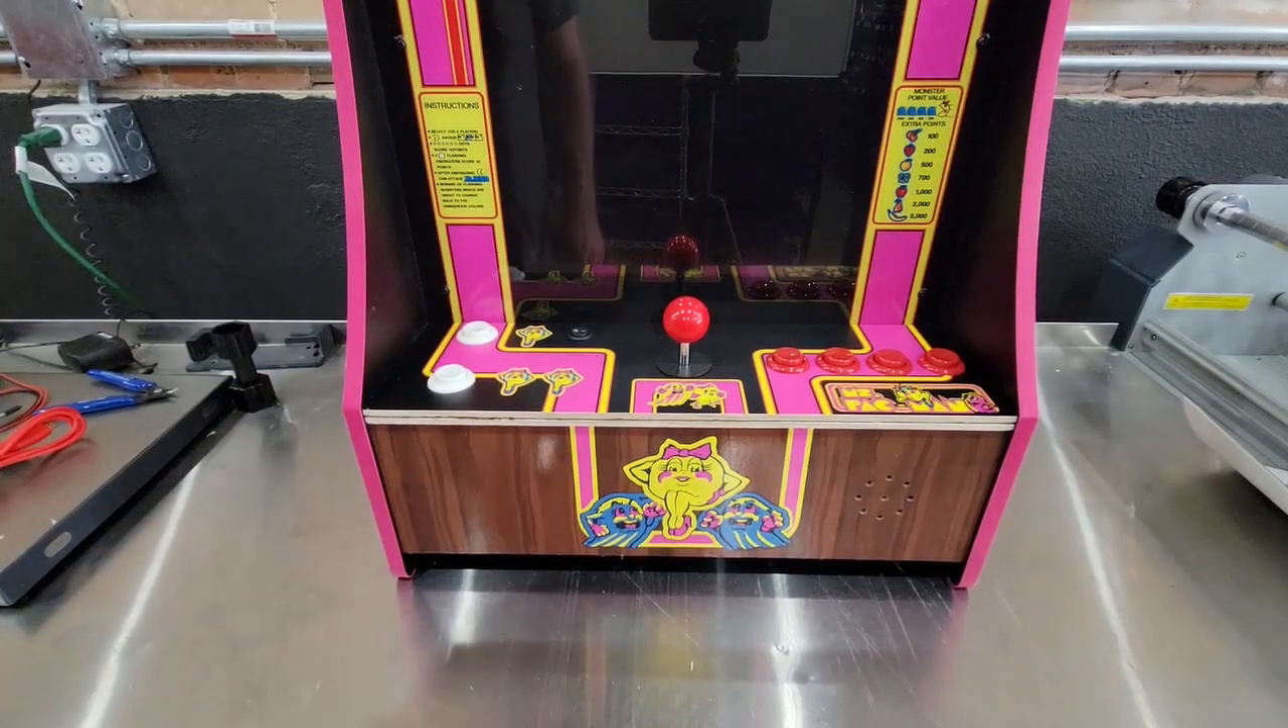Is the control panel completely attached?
Yes.